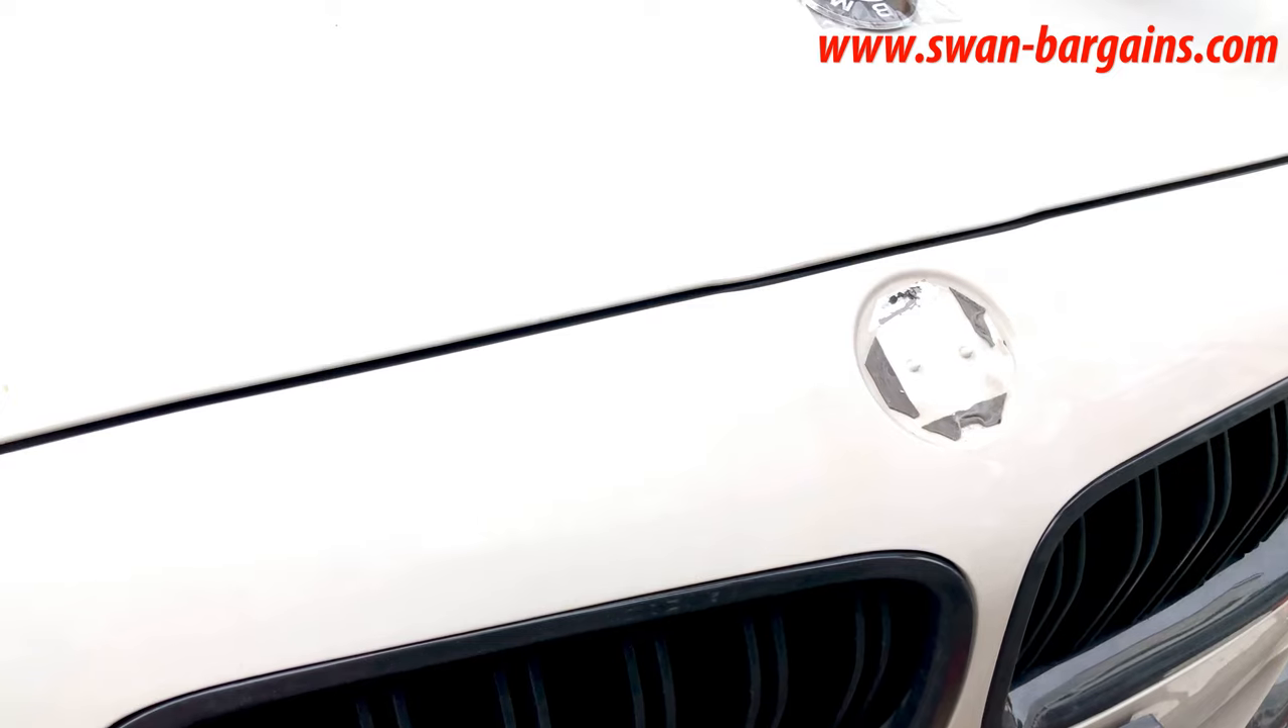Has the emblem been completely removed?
Yes.